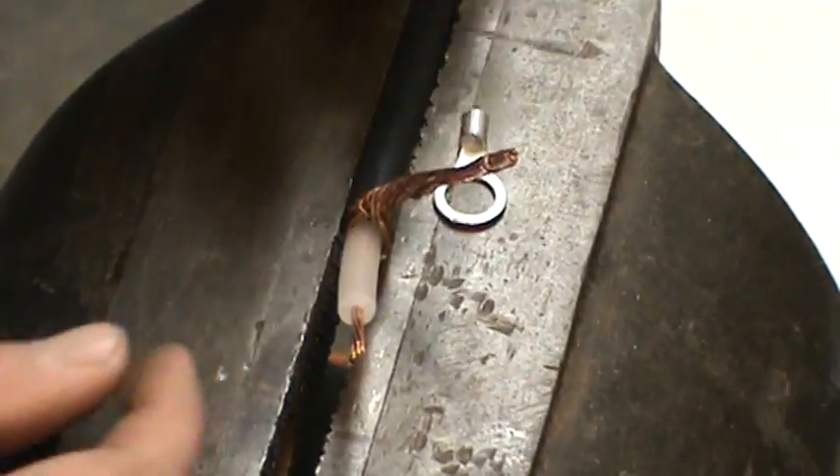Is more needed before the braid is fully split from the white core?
No.